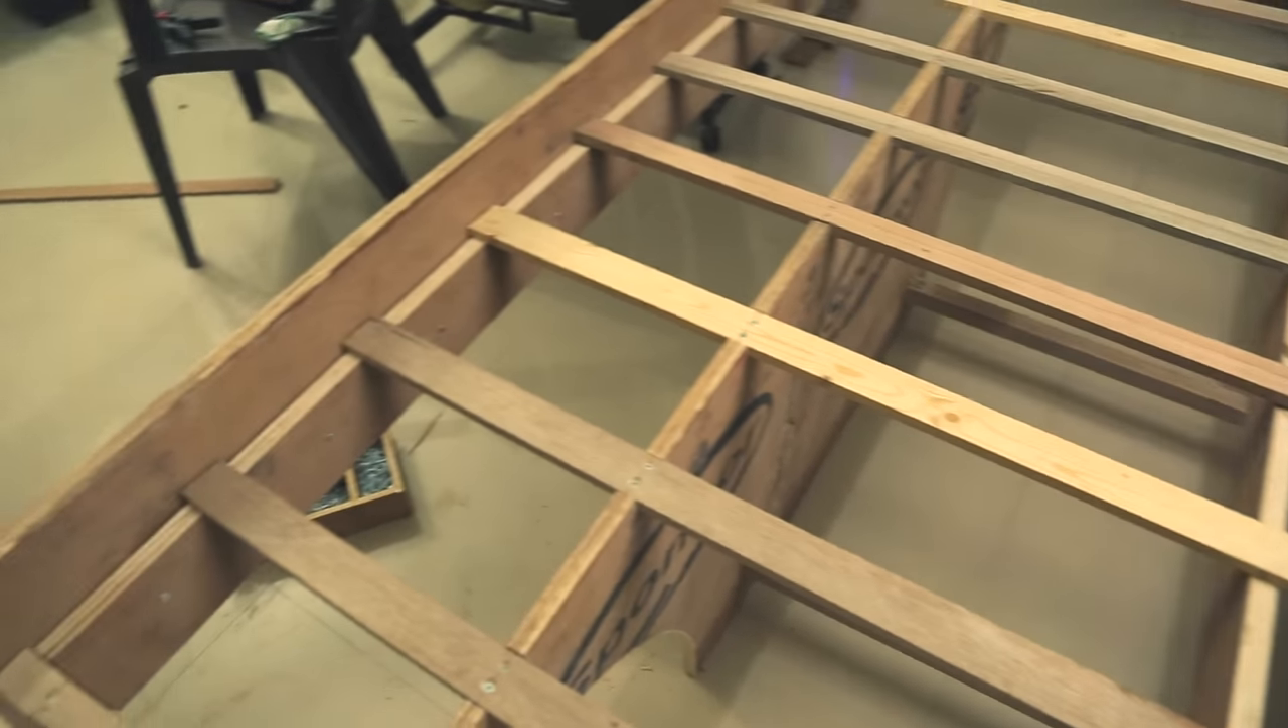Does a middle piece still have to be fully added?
No.